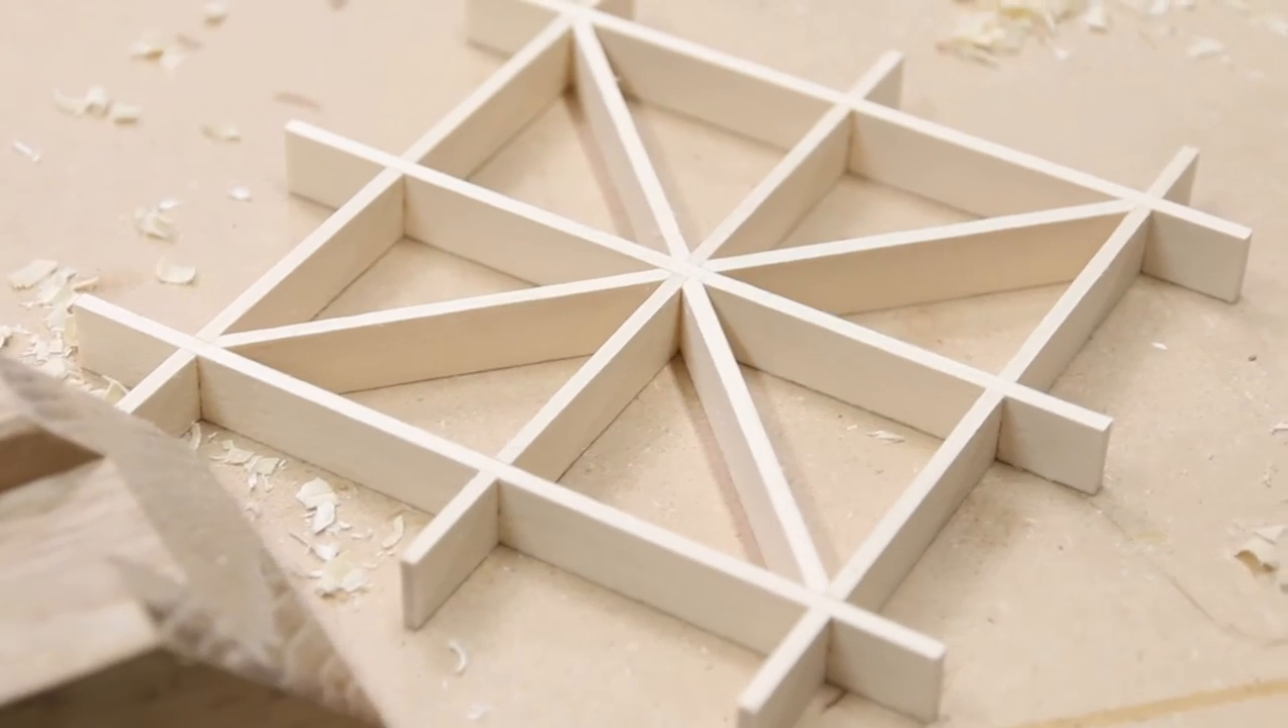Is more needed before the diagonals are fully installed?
No.